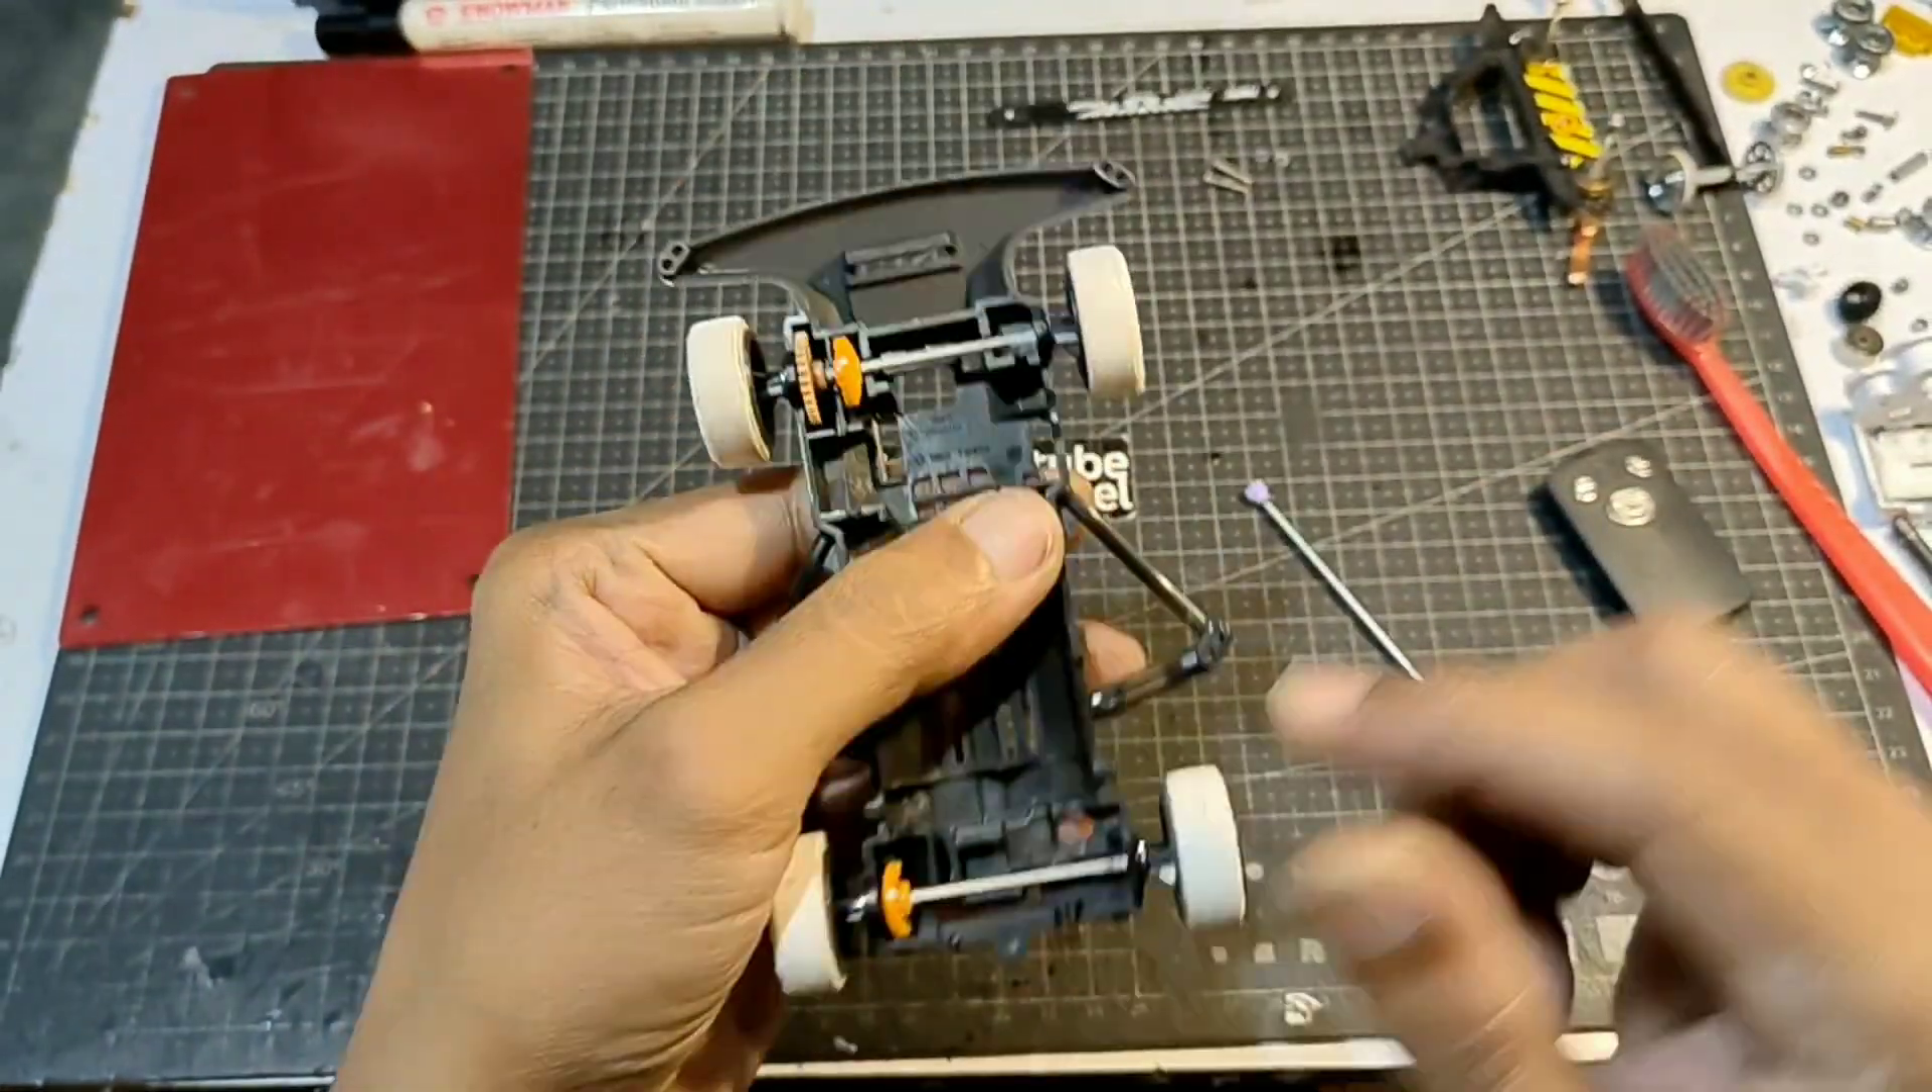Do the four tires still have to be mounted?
No.